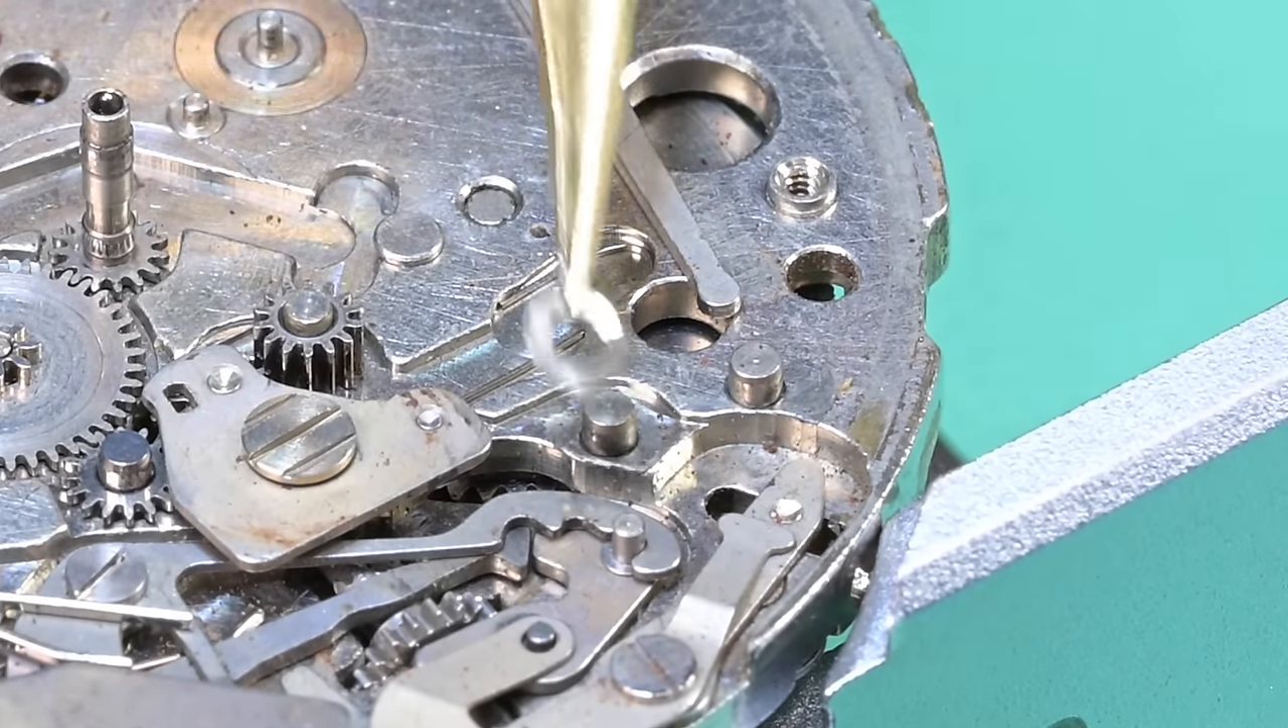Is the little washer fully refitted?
No.